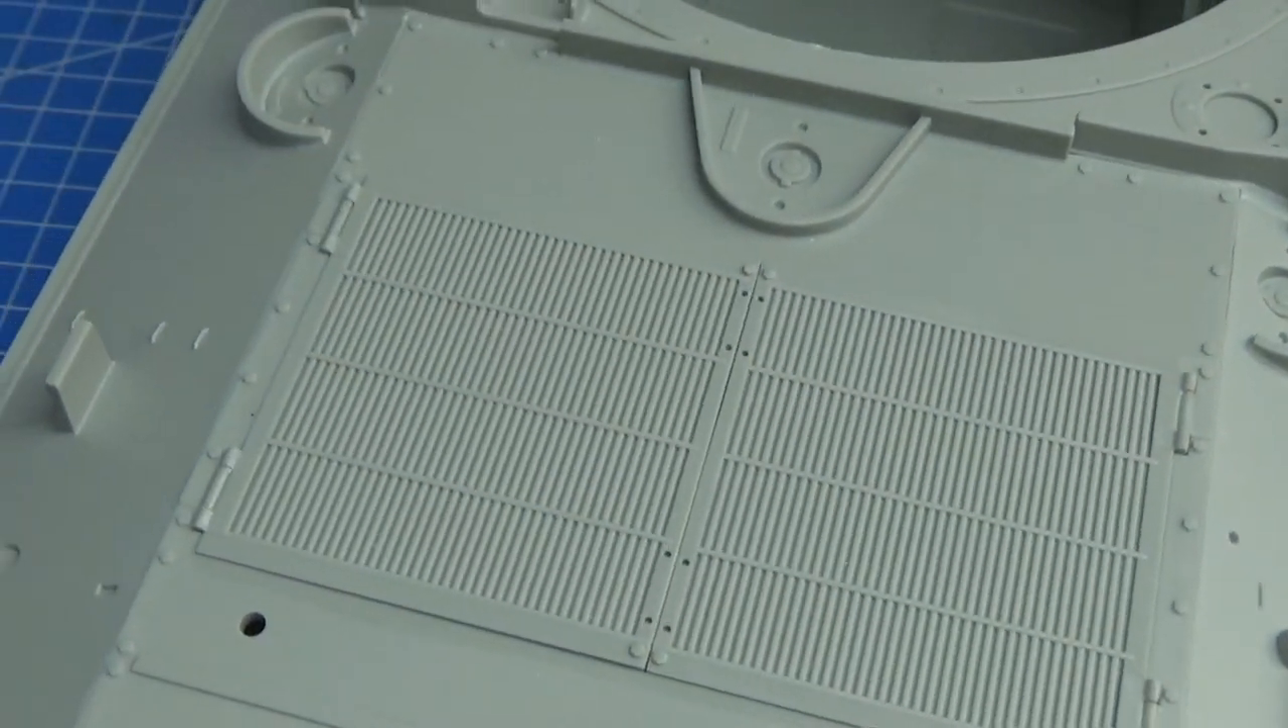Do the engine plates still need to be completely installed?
No.